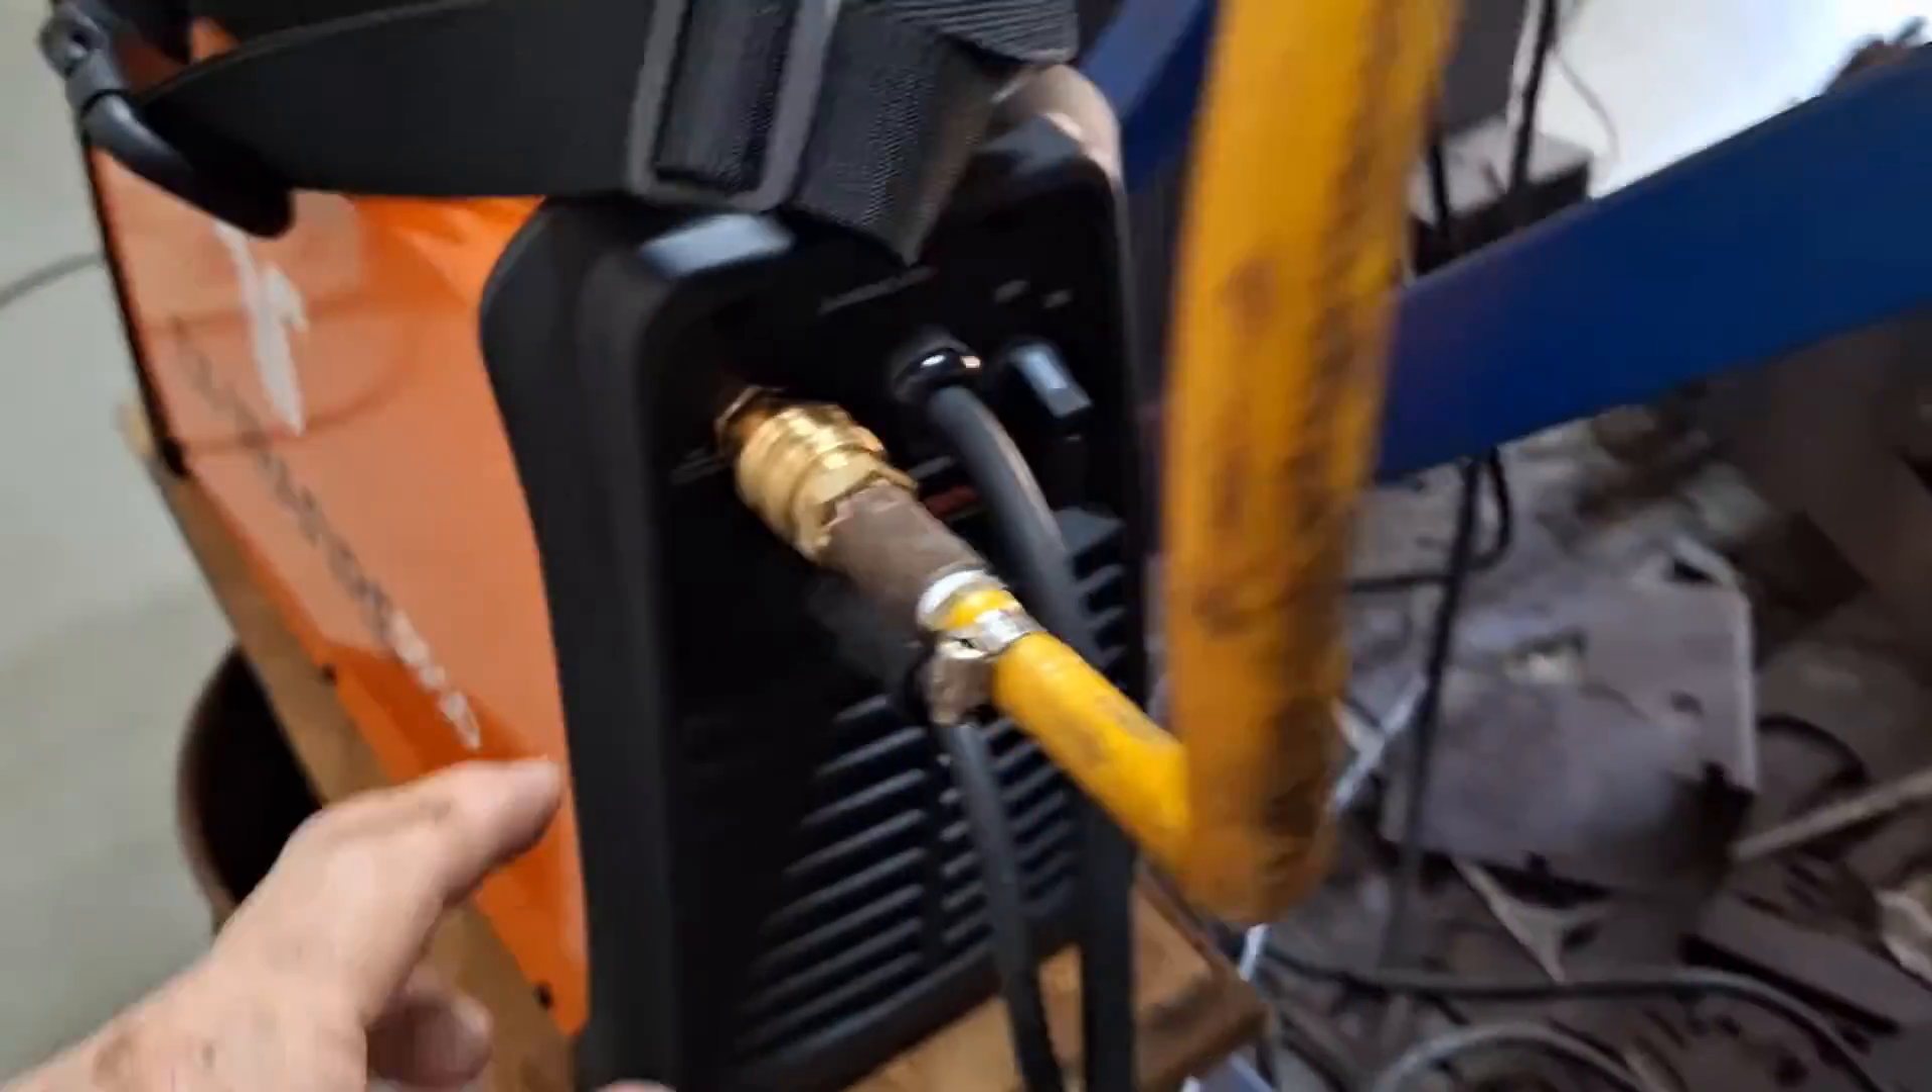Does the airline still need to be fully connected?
No.